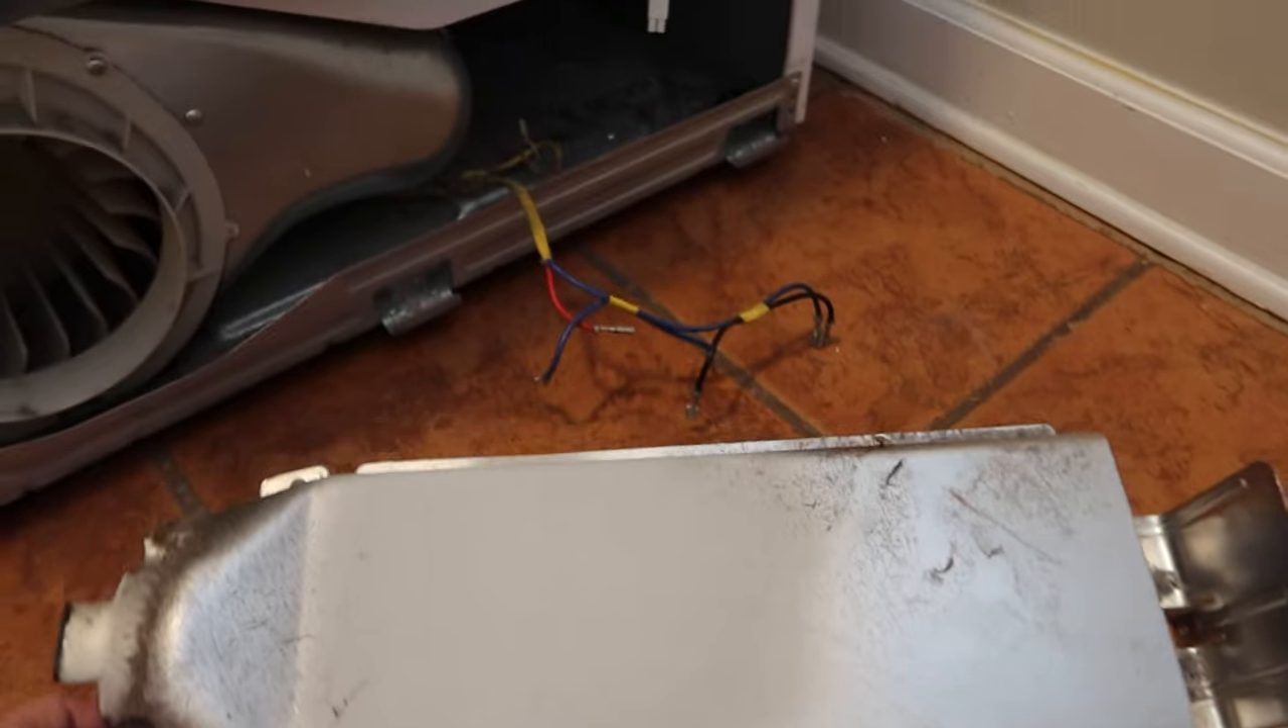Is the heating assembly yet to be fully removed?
No.